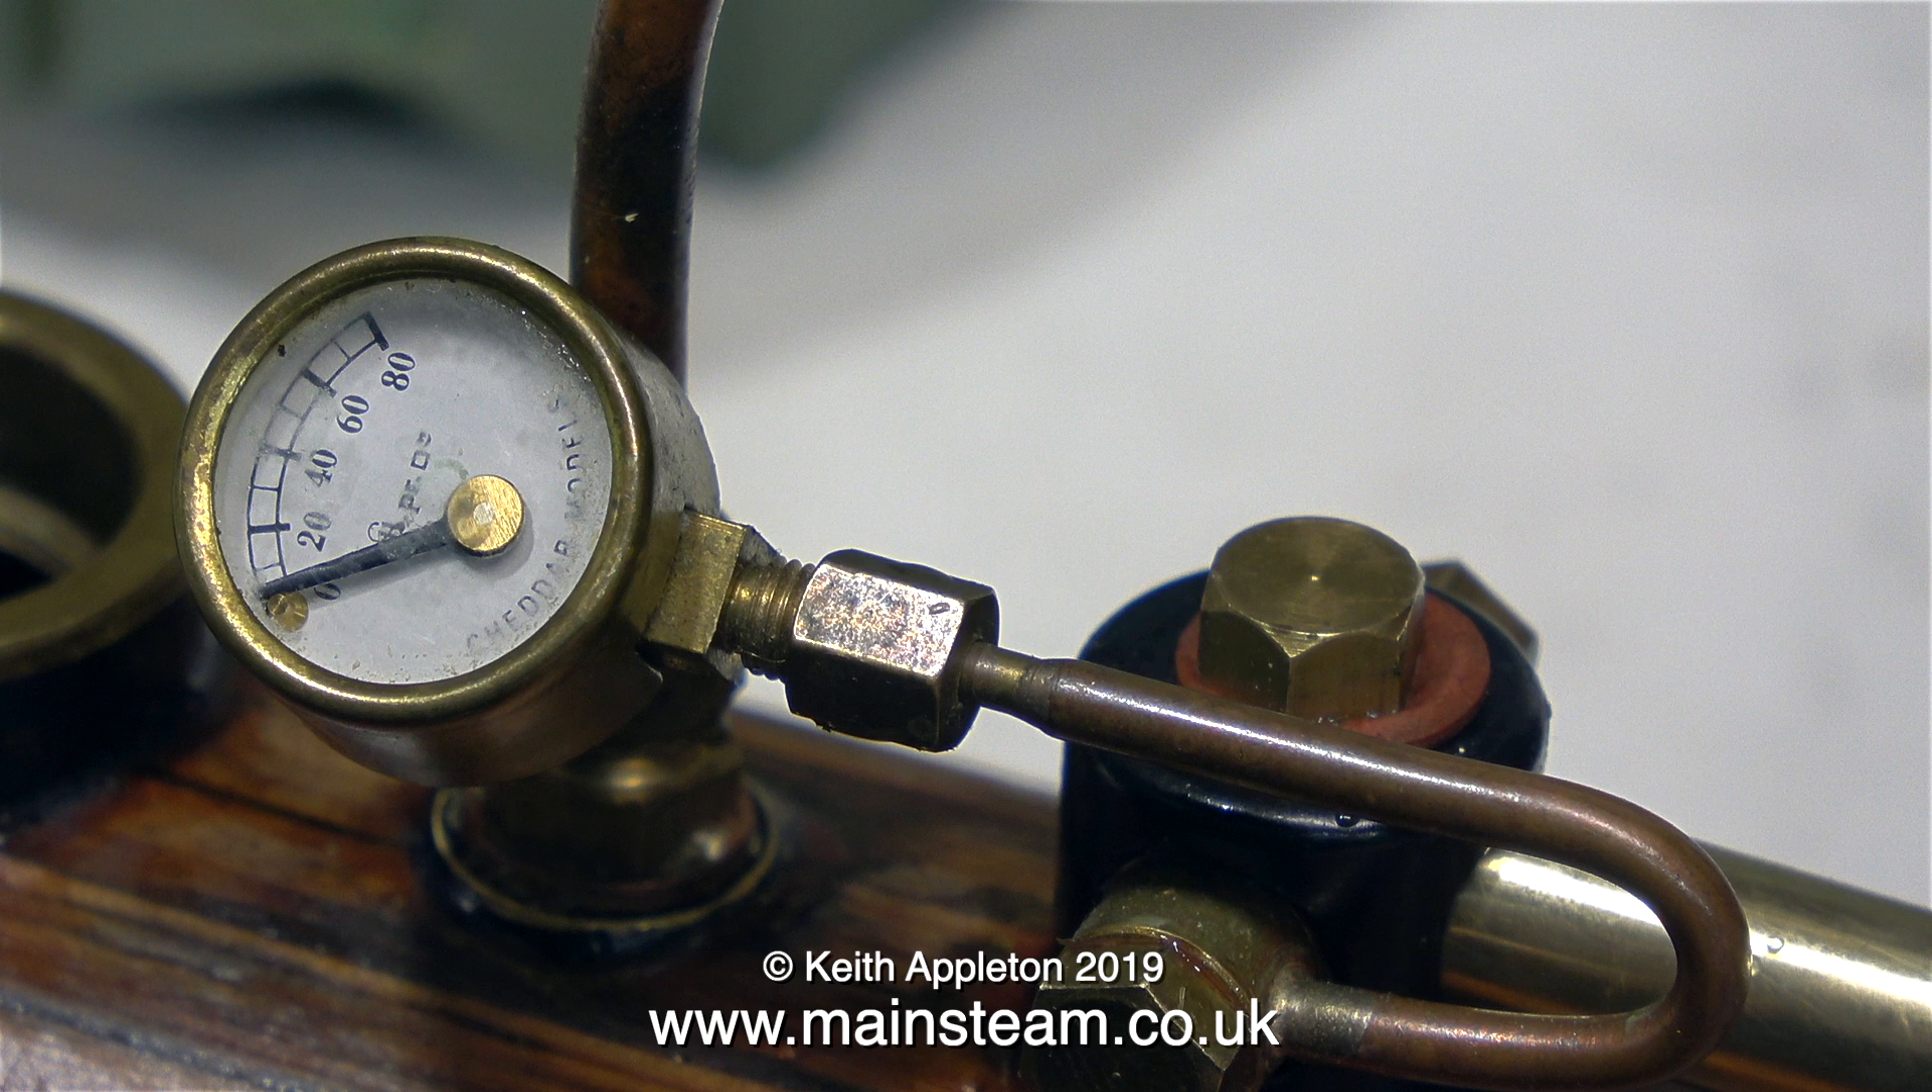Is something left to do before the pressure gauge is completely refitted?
No.